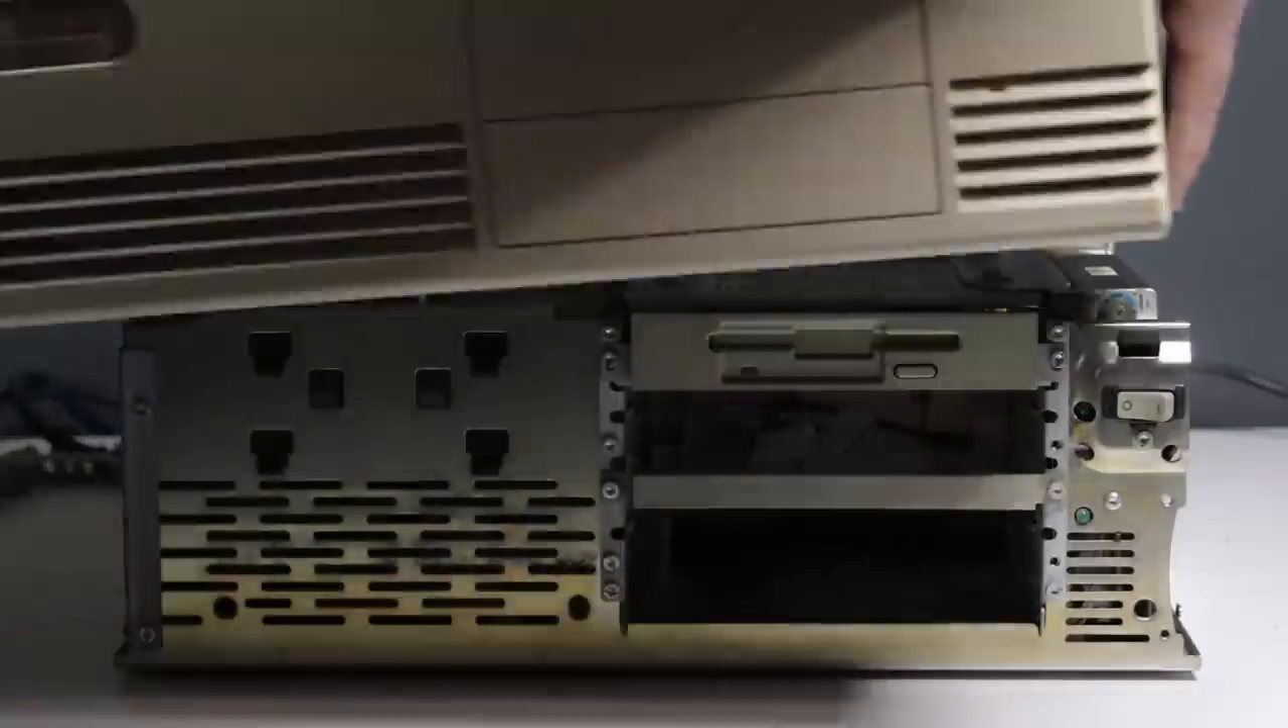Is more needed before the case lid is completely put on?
Yes.